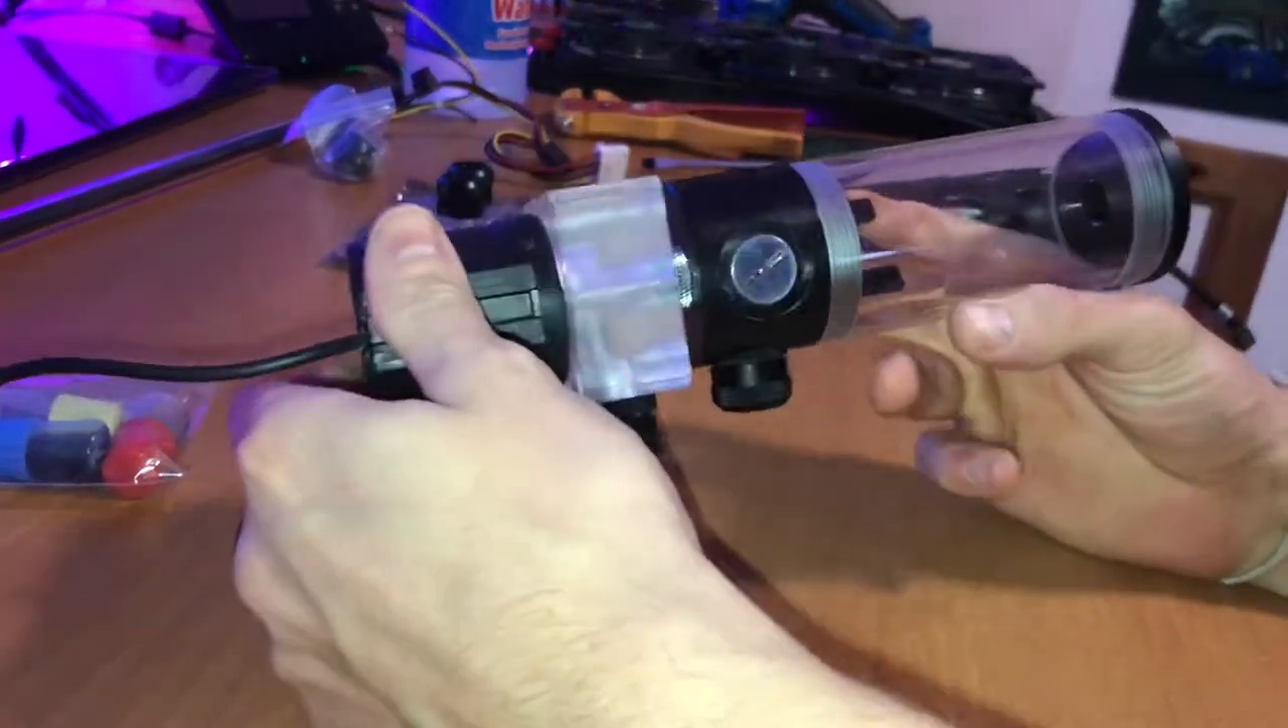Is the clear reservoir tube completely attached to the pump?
Yes.